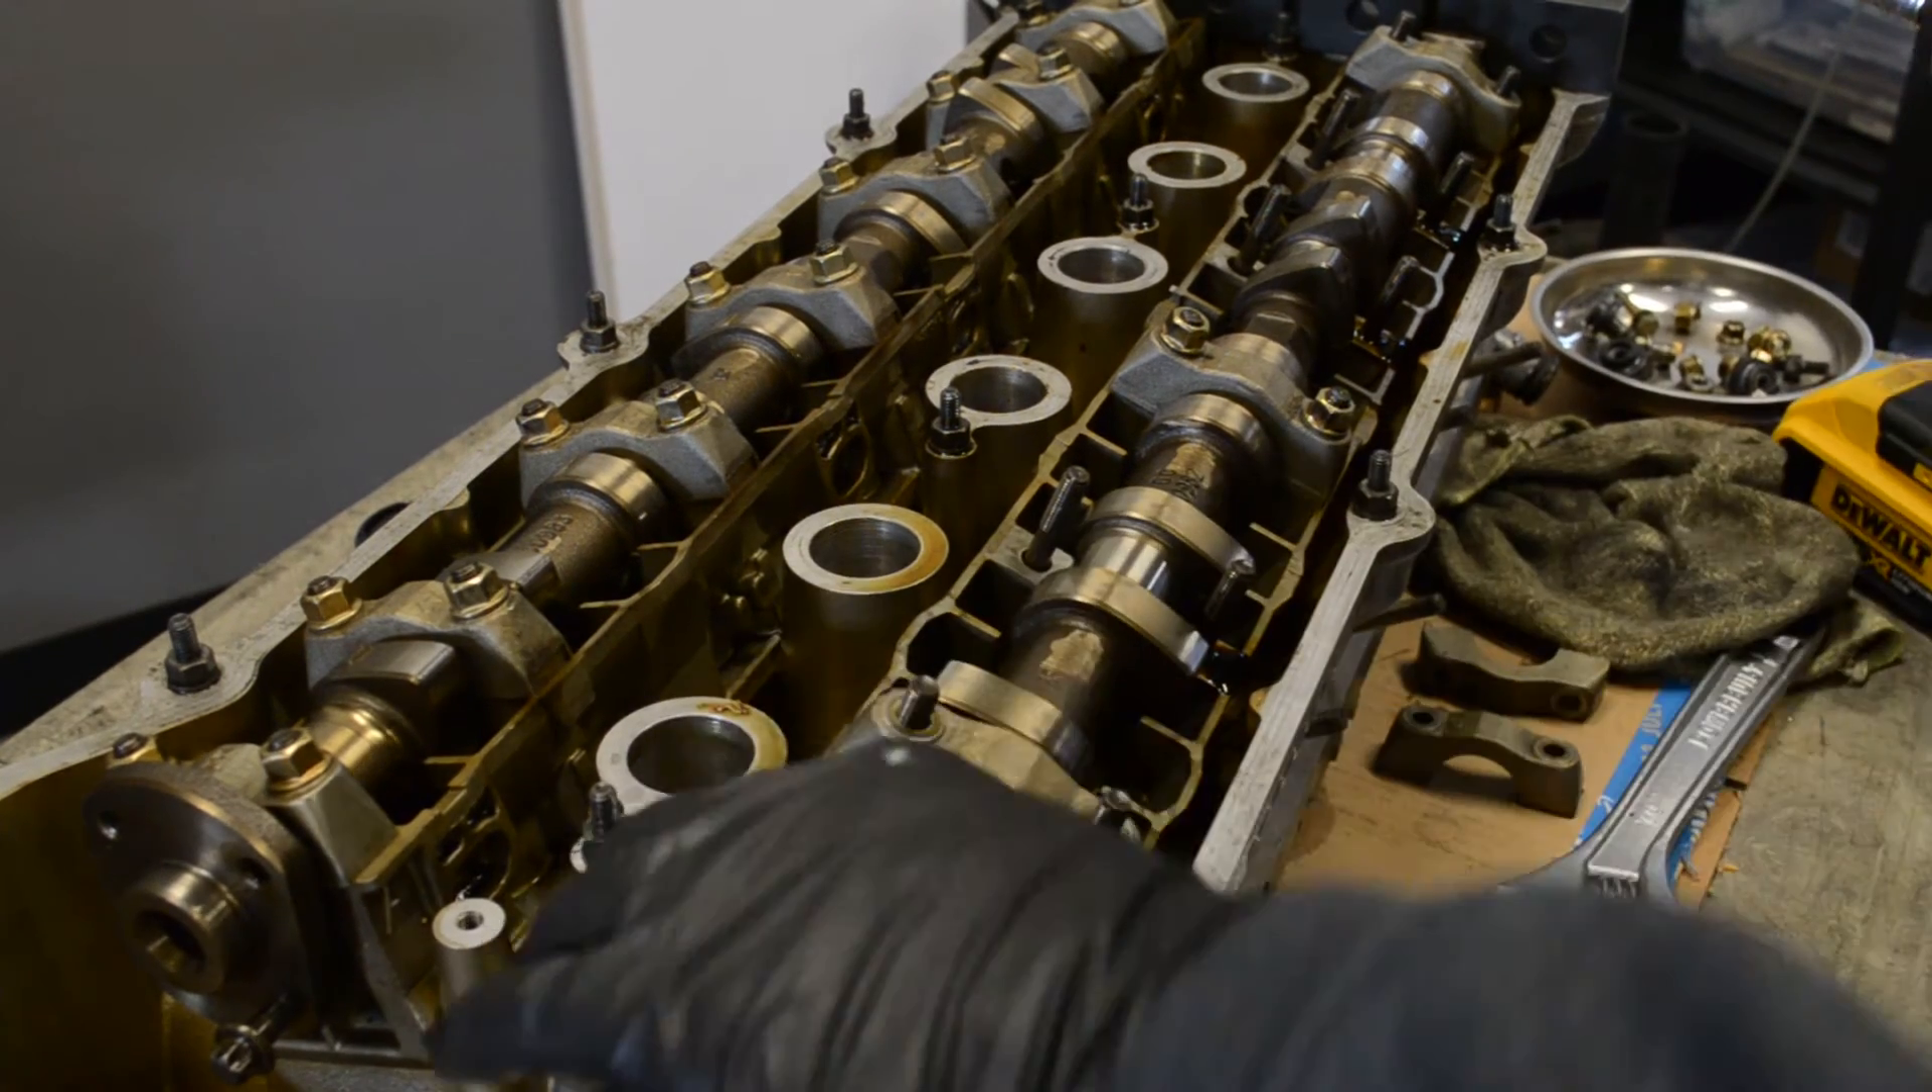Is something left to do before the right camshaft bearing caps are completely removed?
Yes.